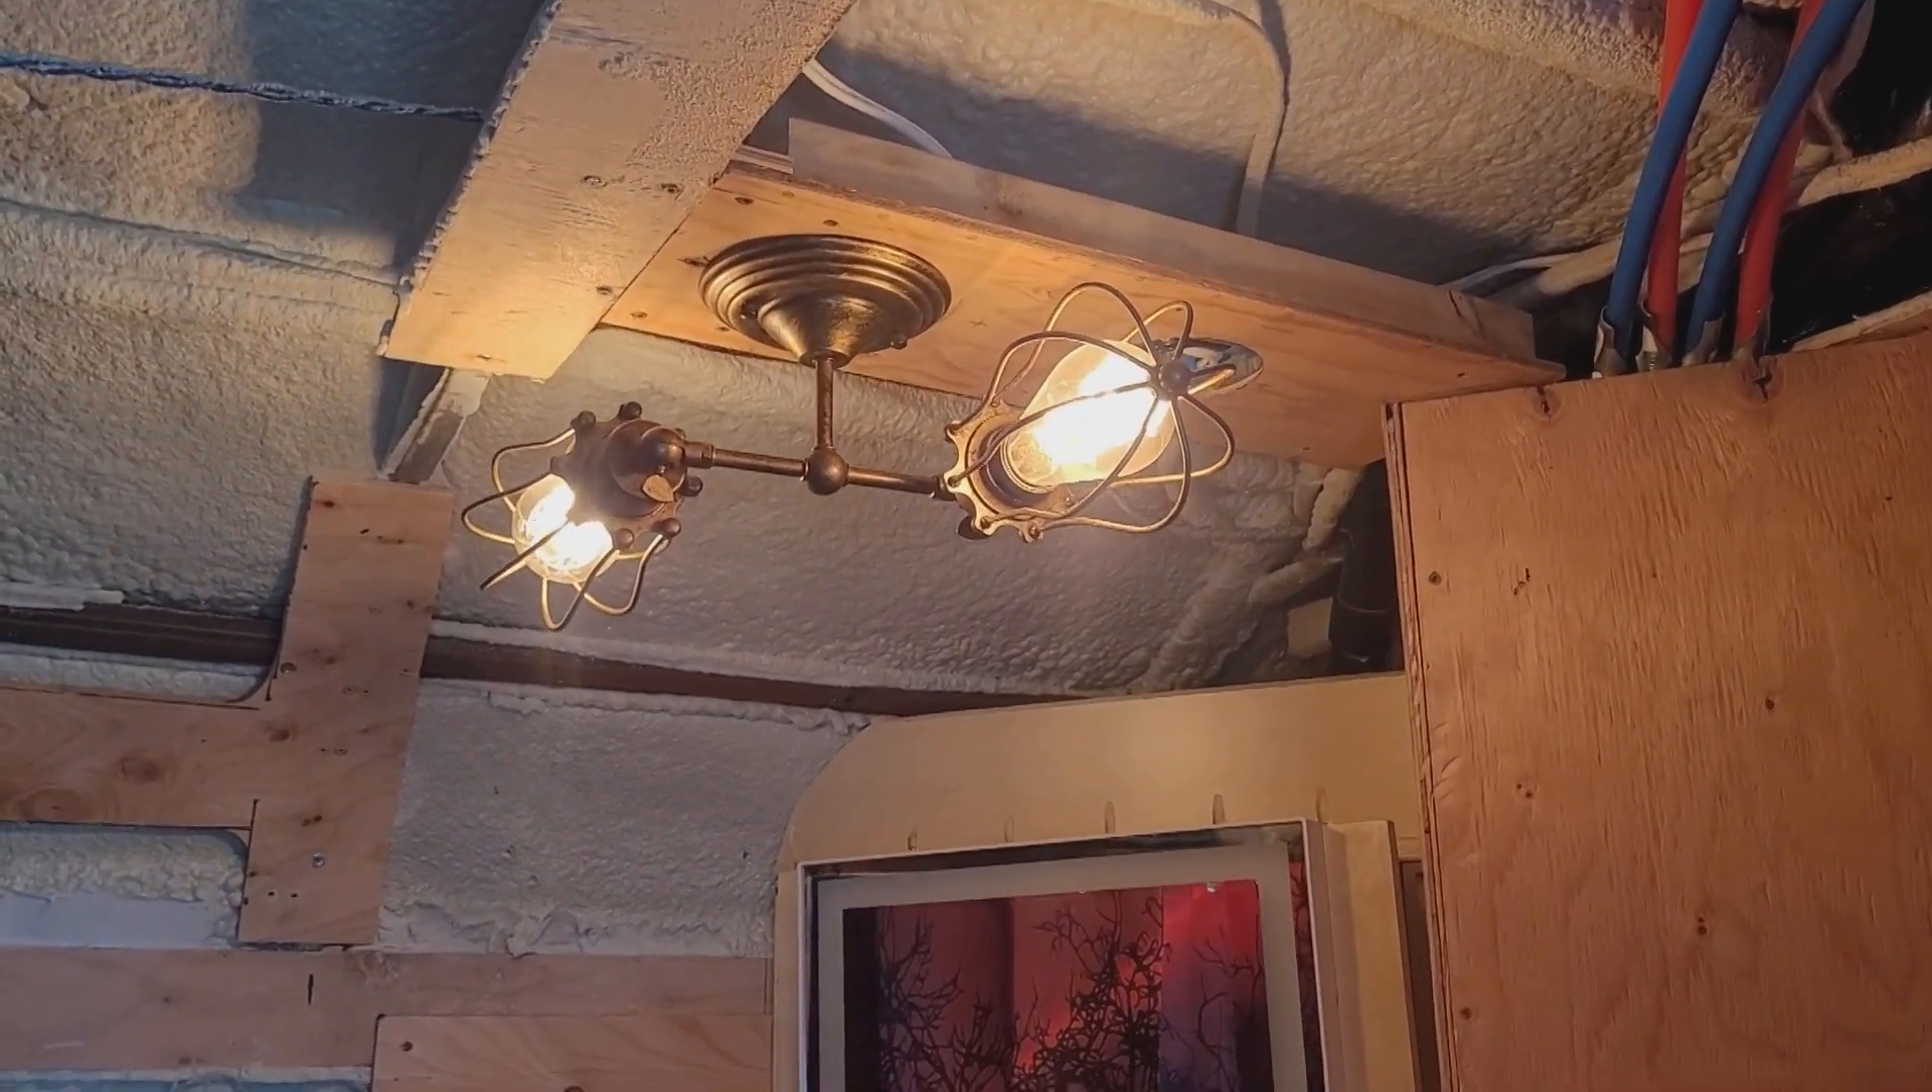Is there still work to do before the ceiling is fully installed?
Yes.